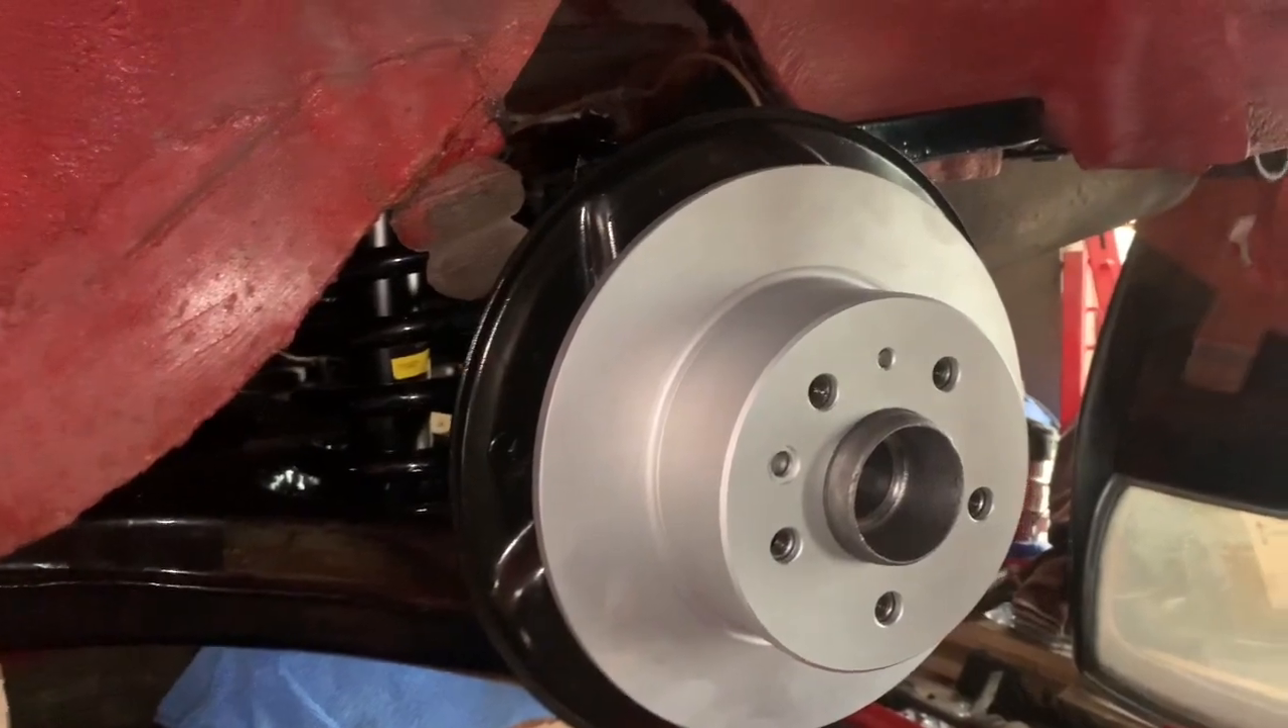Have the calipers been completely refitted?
No.